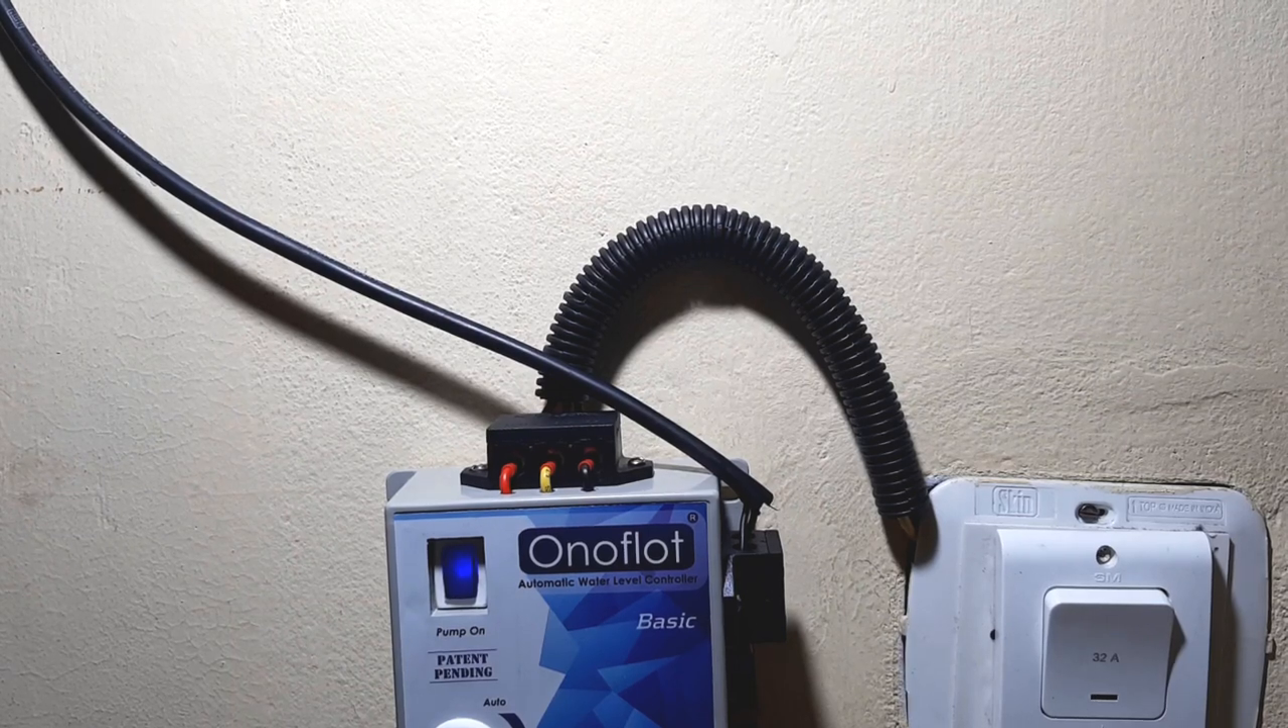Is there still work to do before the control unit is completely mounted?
No.